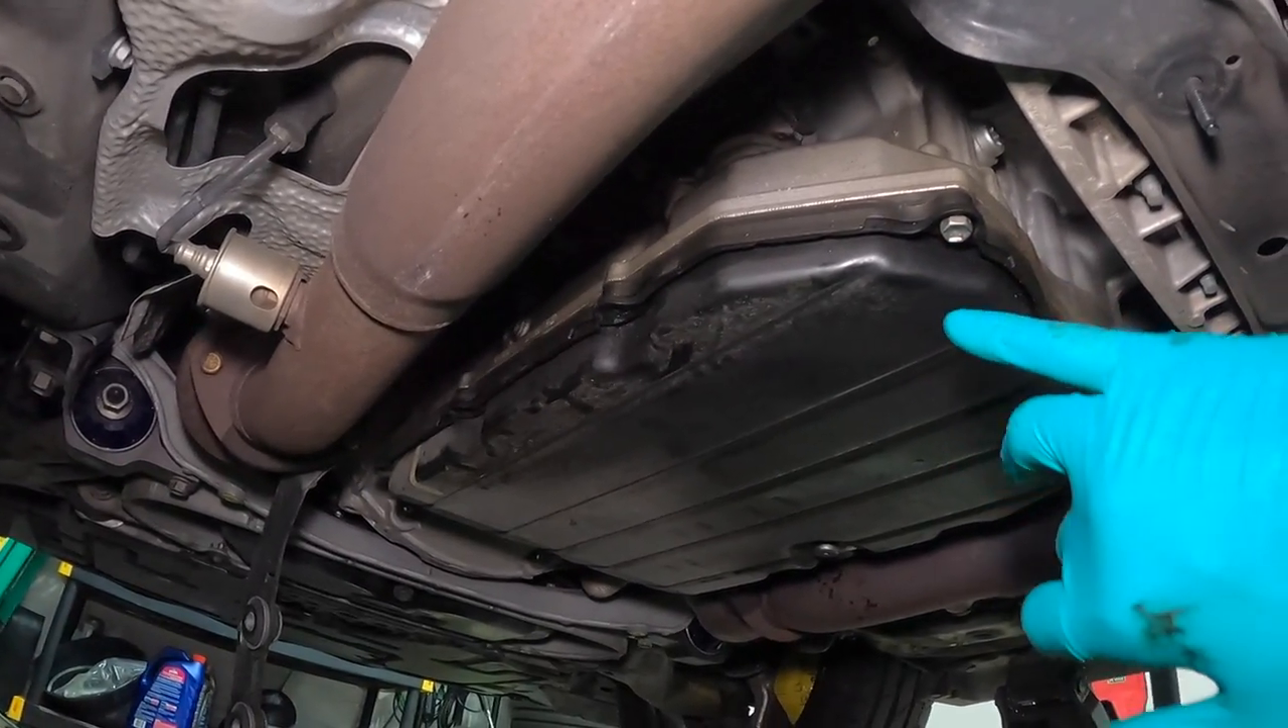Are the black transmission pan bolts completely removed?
No.